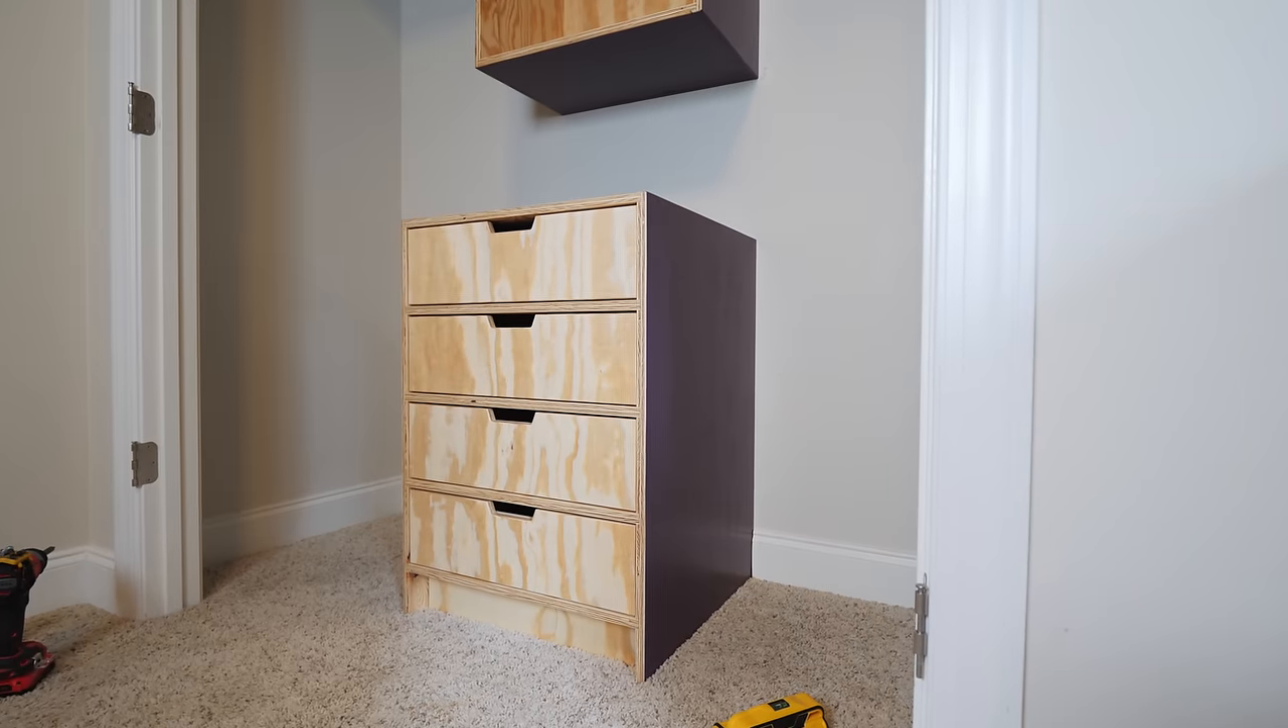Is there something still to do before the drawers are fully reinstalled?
No.